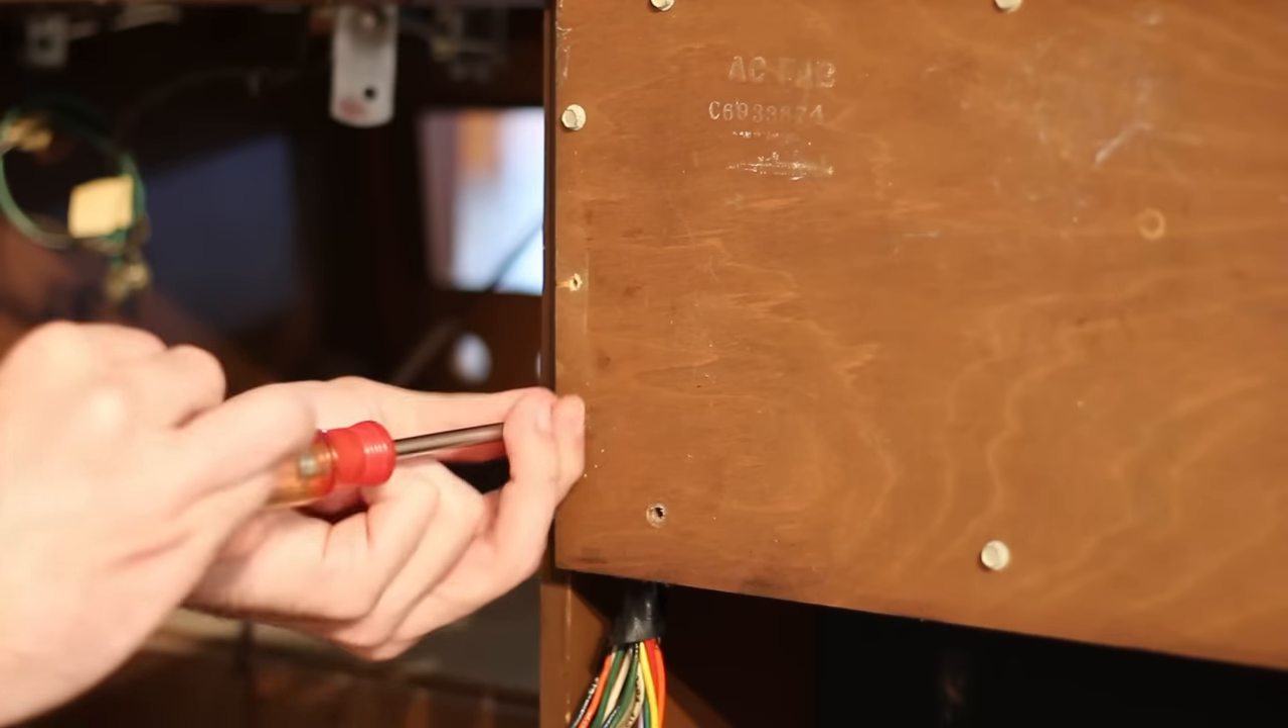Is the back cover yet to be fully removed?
Yes.